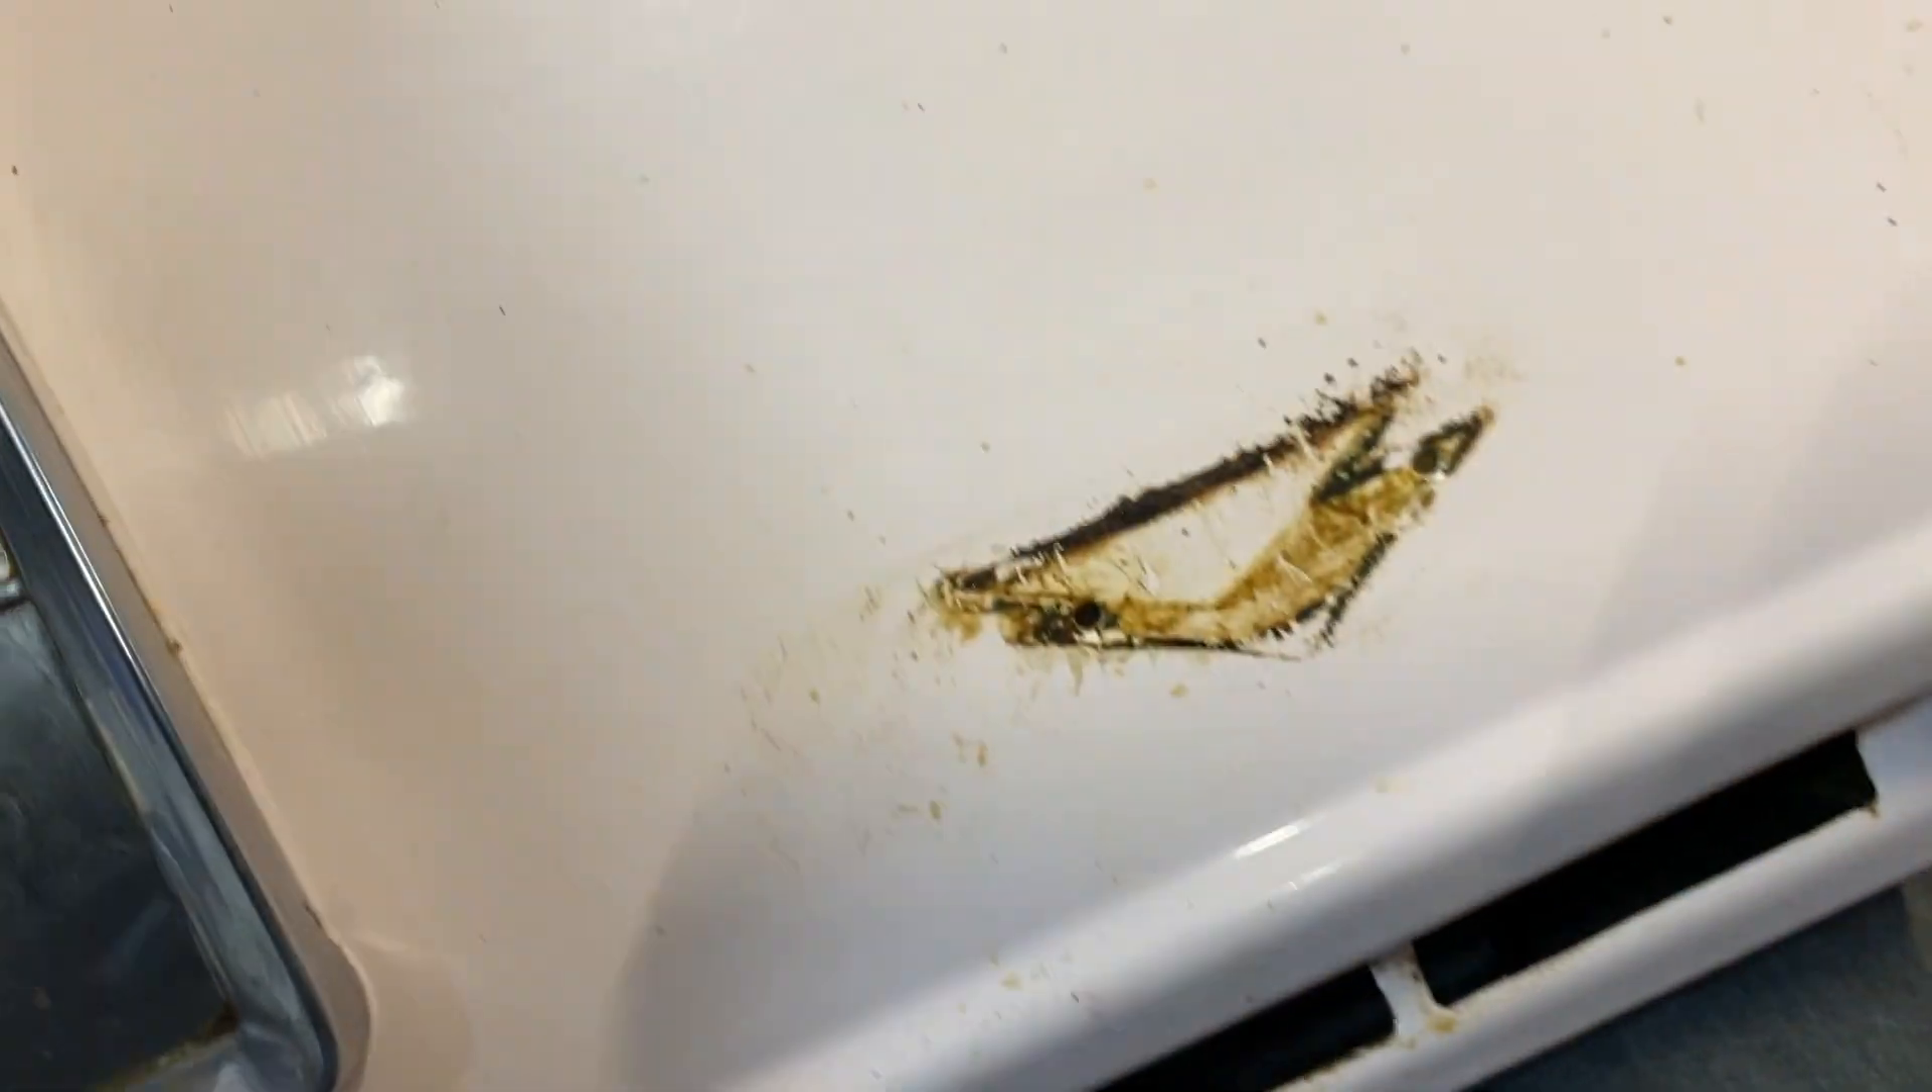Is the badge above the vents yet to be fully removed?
No.